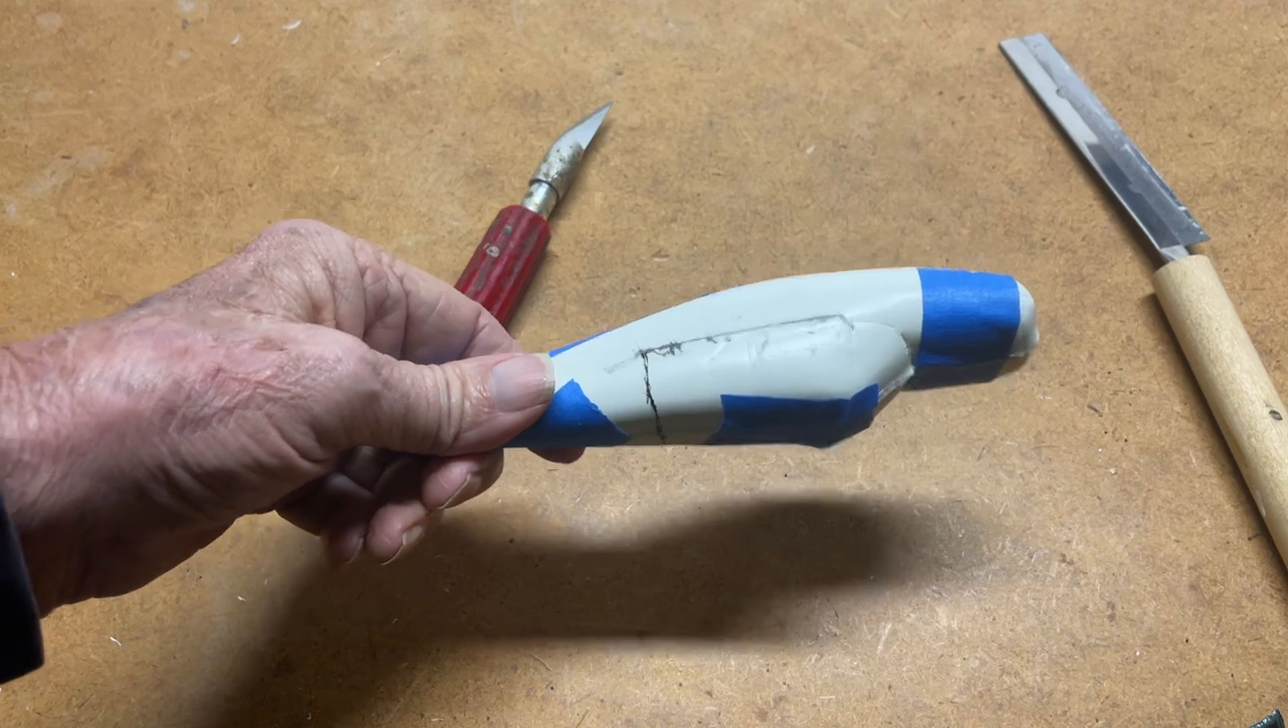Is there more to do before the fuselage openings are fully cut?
Yes.